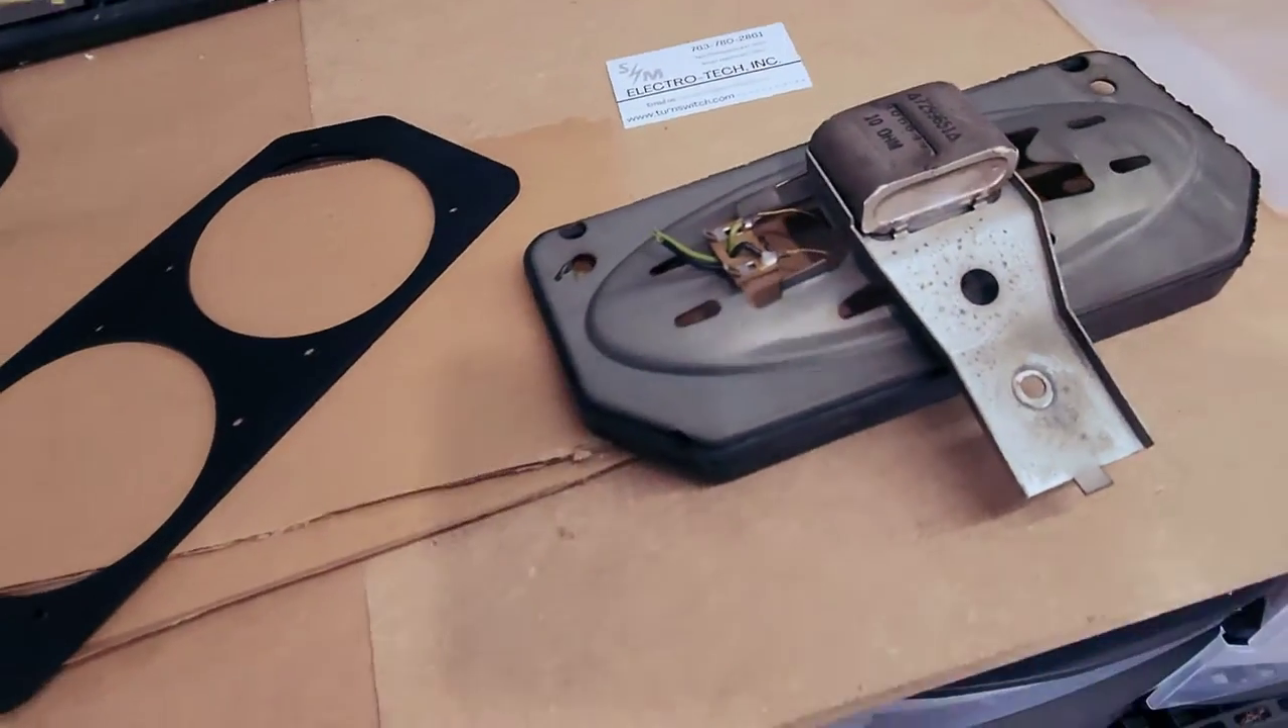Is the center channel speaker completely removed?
Yes.